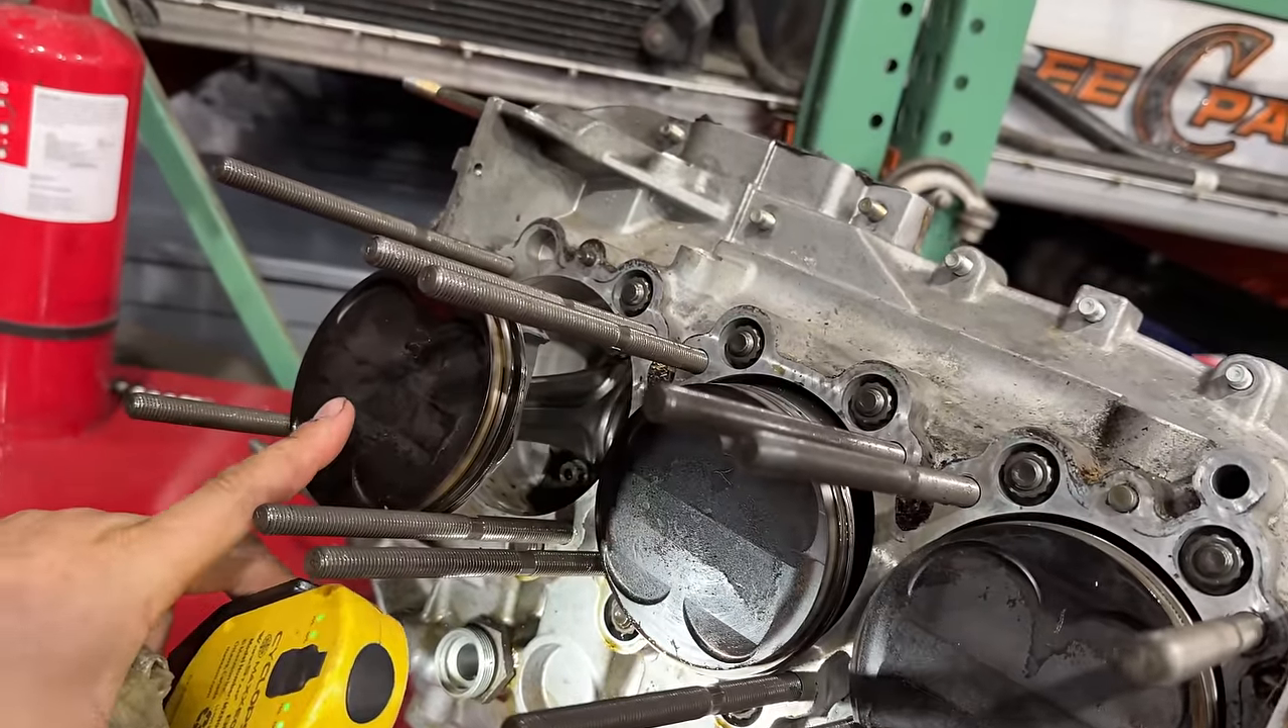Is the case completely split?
No.